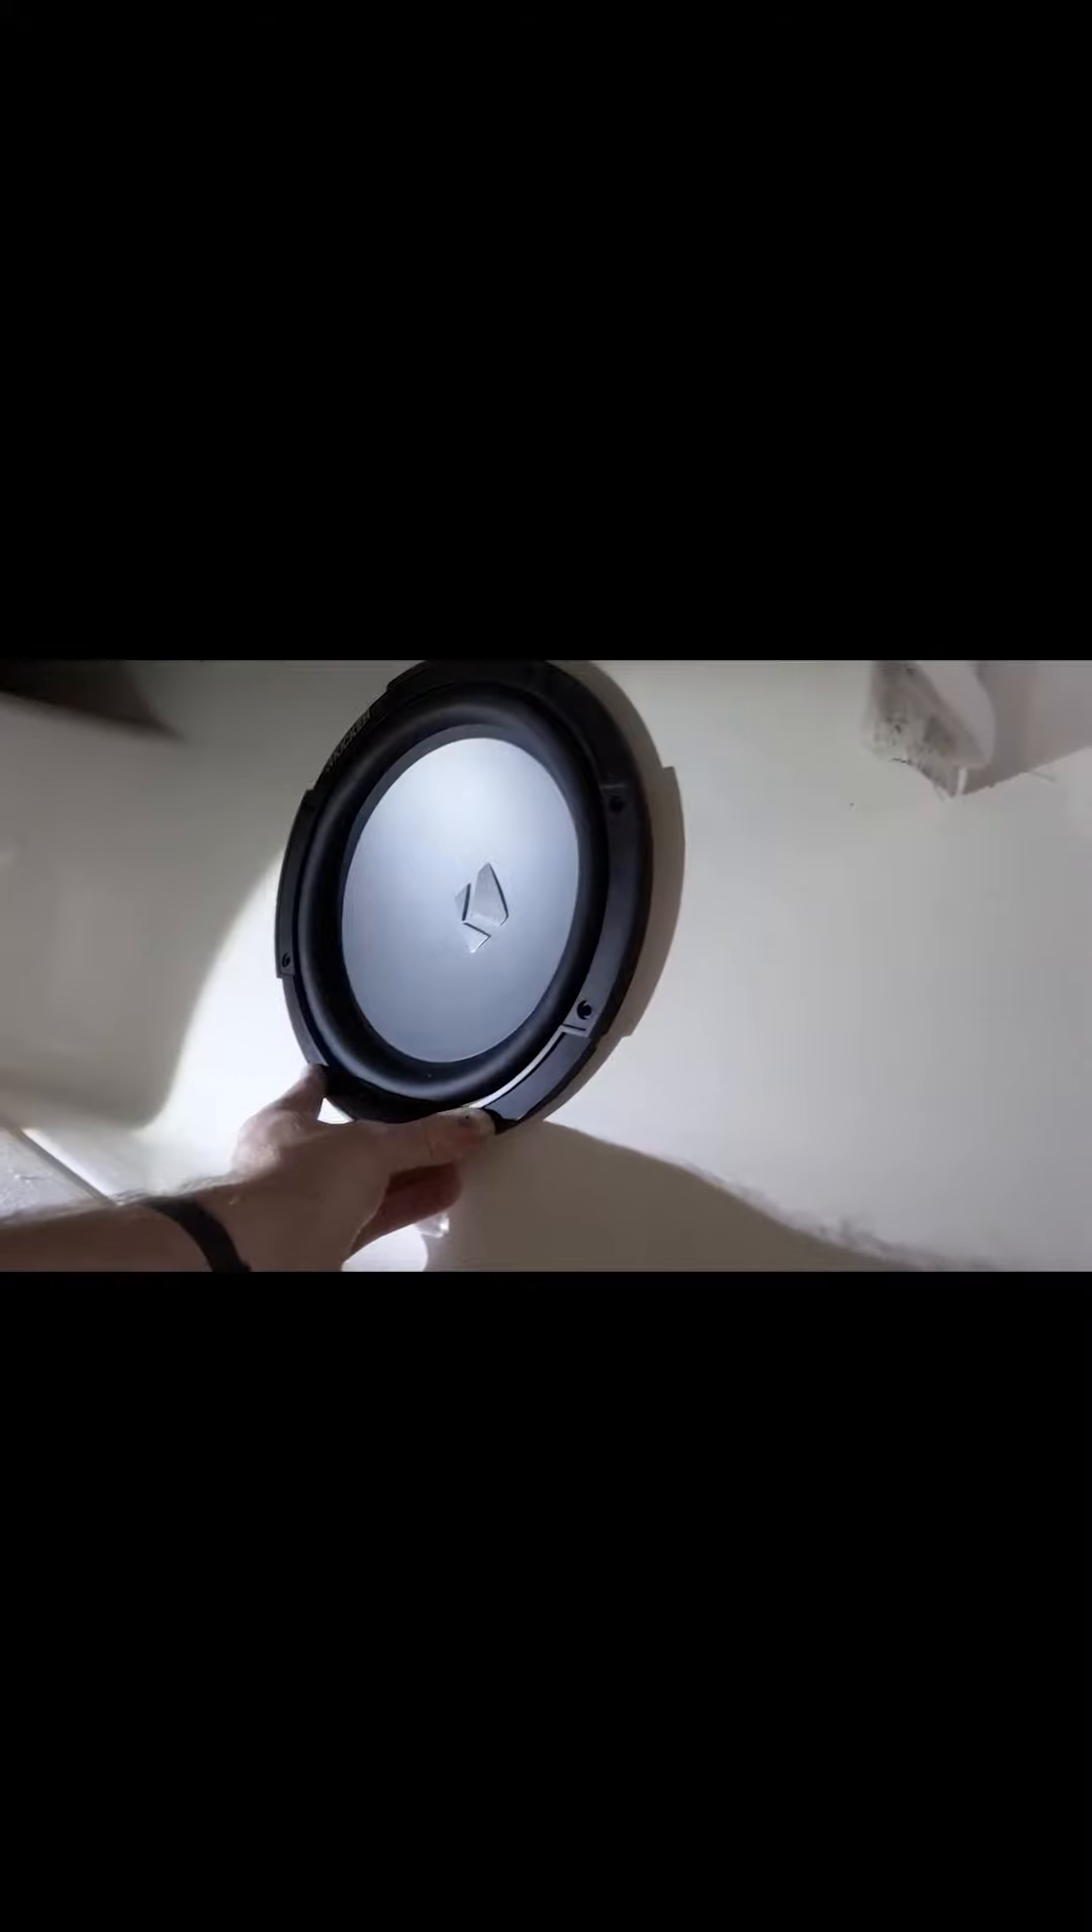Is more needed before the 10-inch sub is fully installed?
Yes.